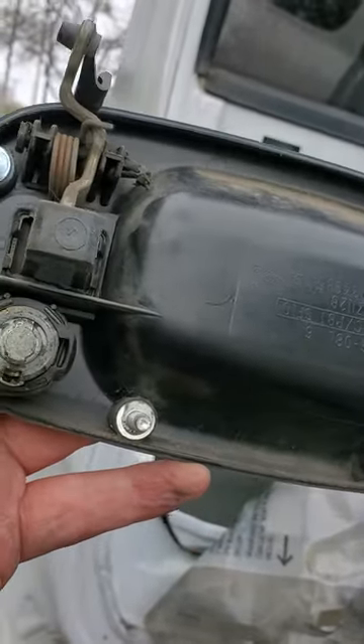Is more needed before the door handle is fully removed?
No.